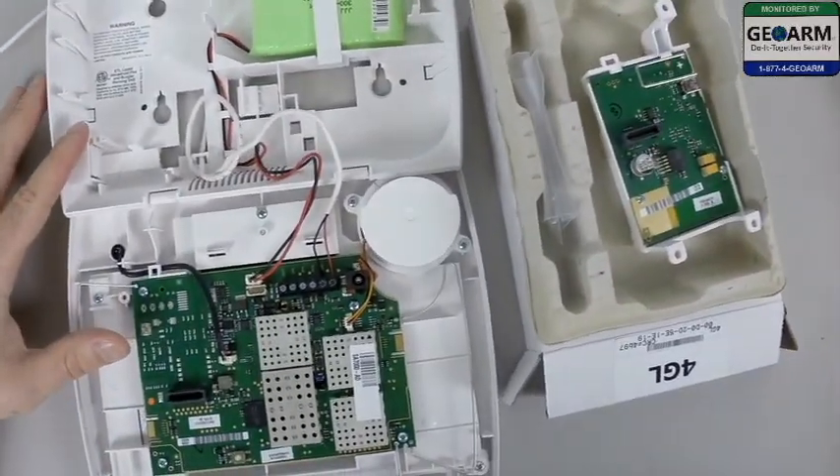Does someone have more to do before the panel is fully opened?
No.